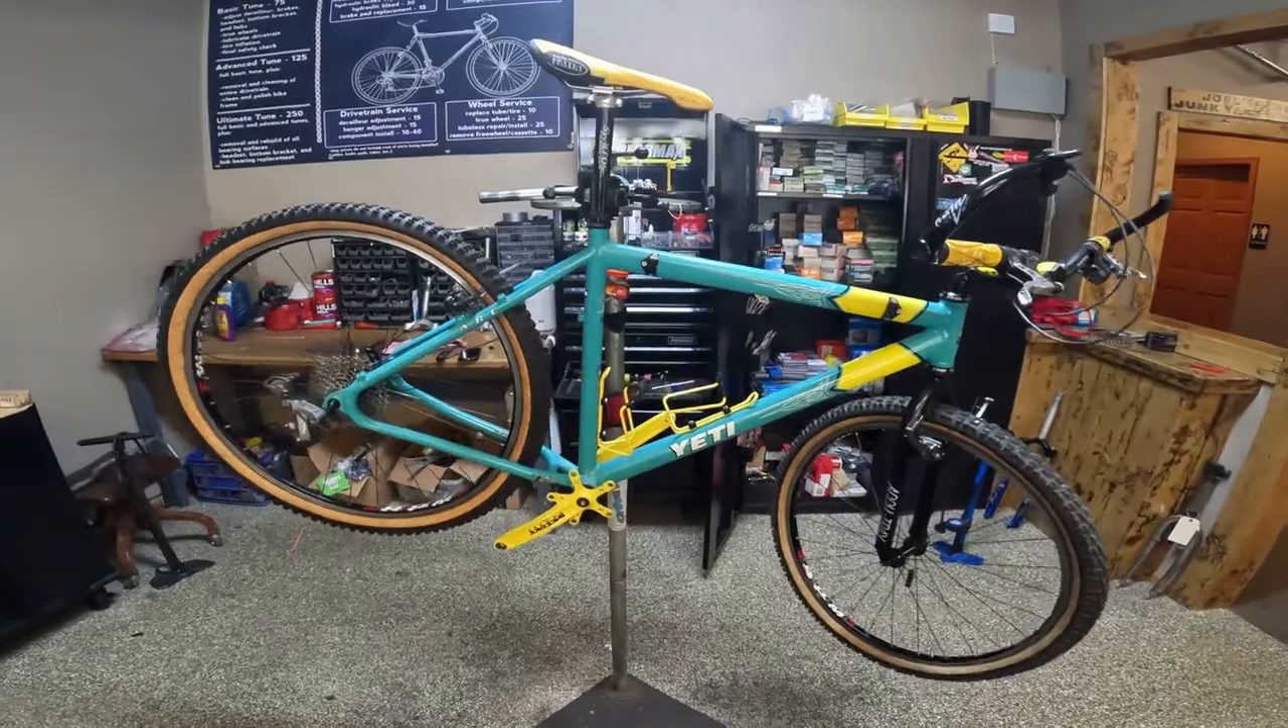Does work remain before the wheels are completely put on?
No.